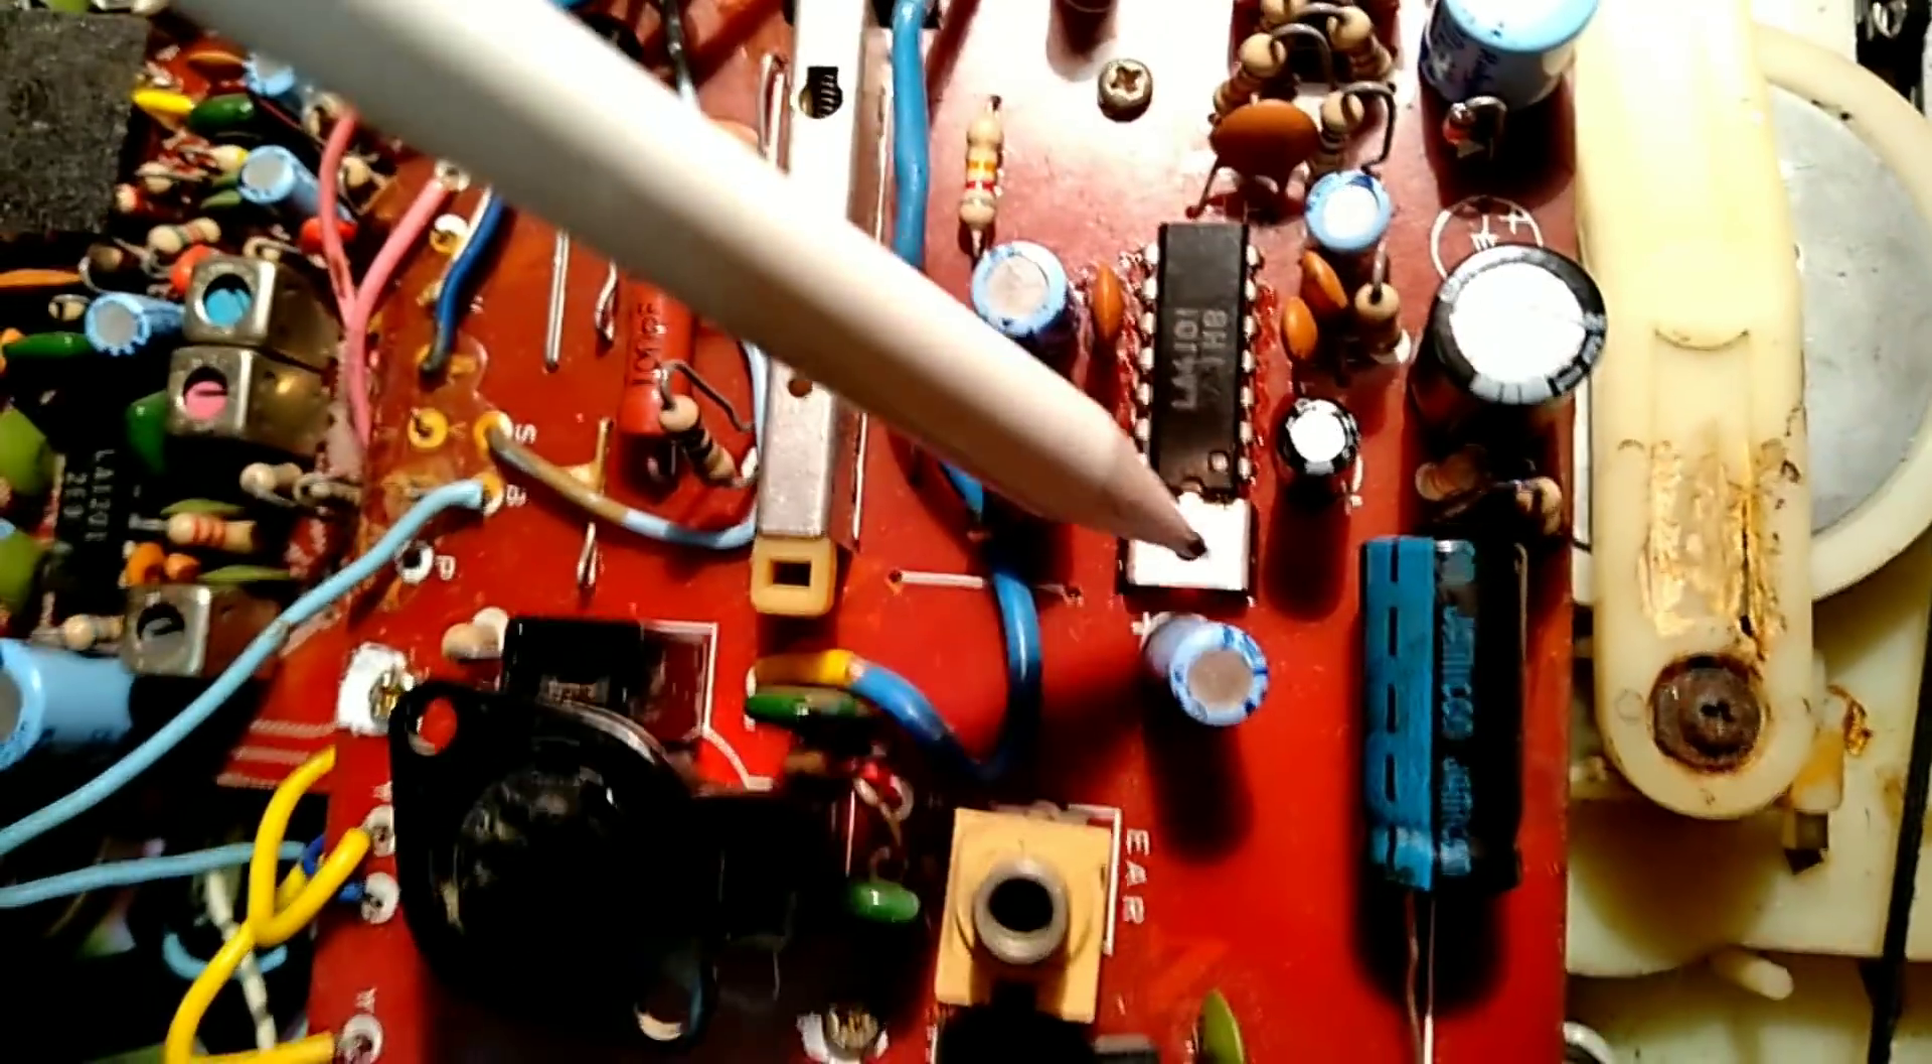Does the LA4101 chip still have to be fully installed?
No.